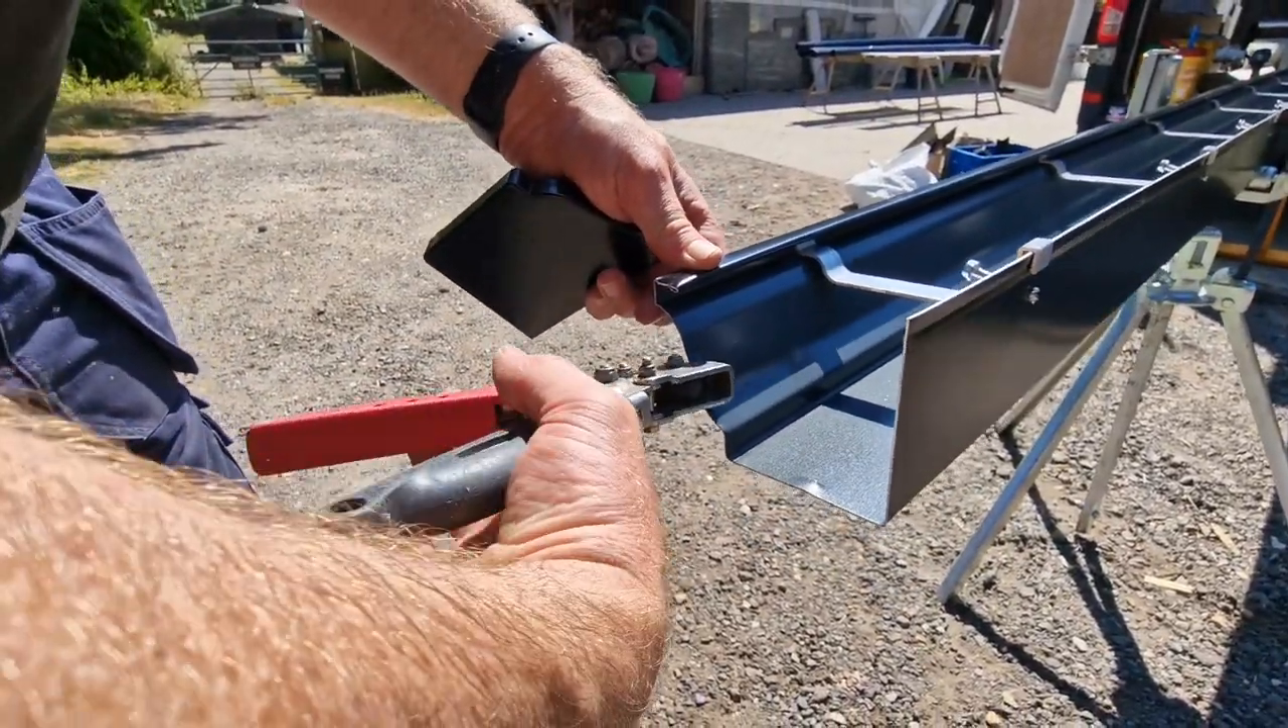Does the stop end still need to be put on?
Yes.